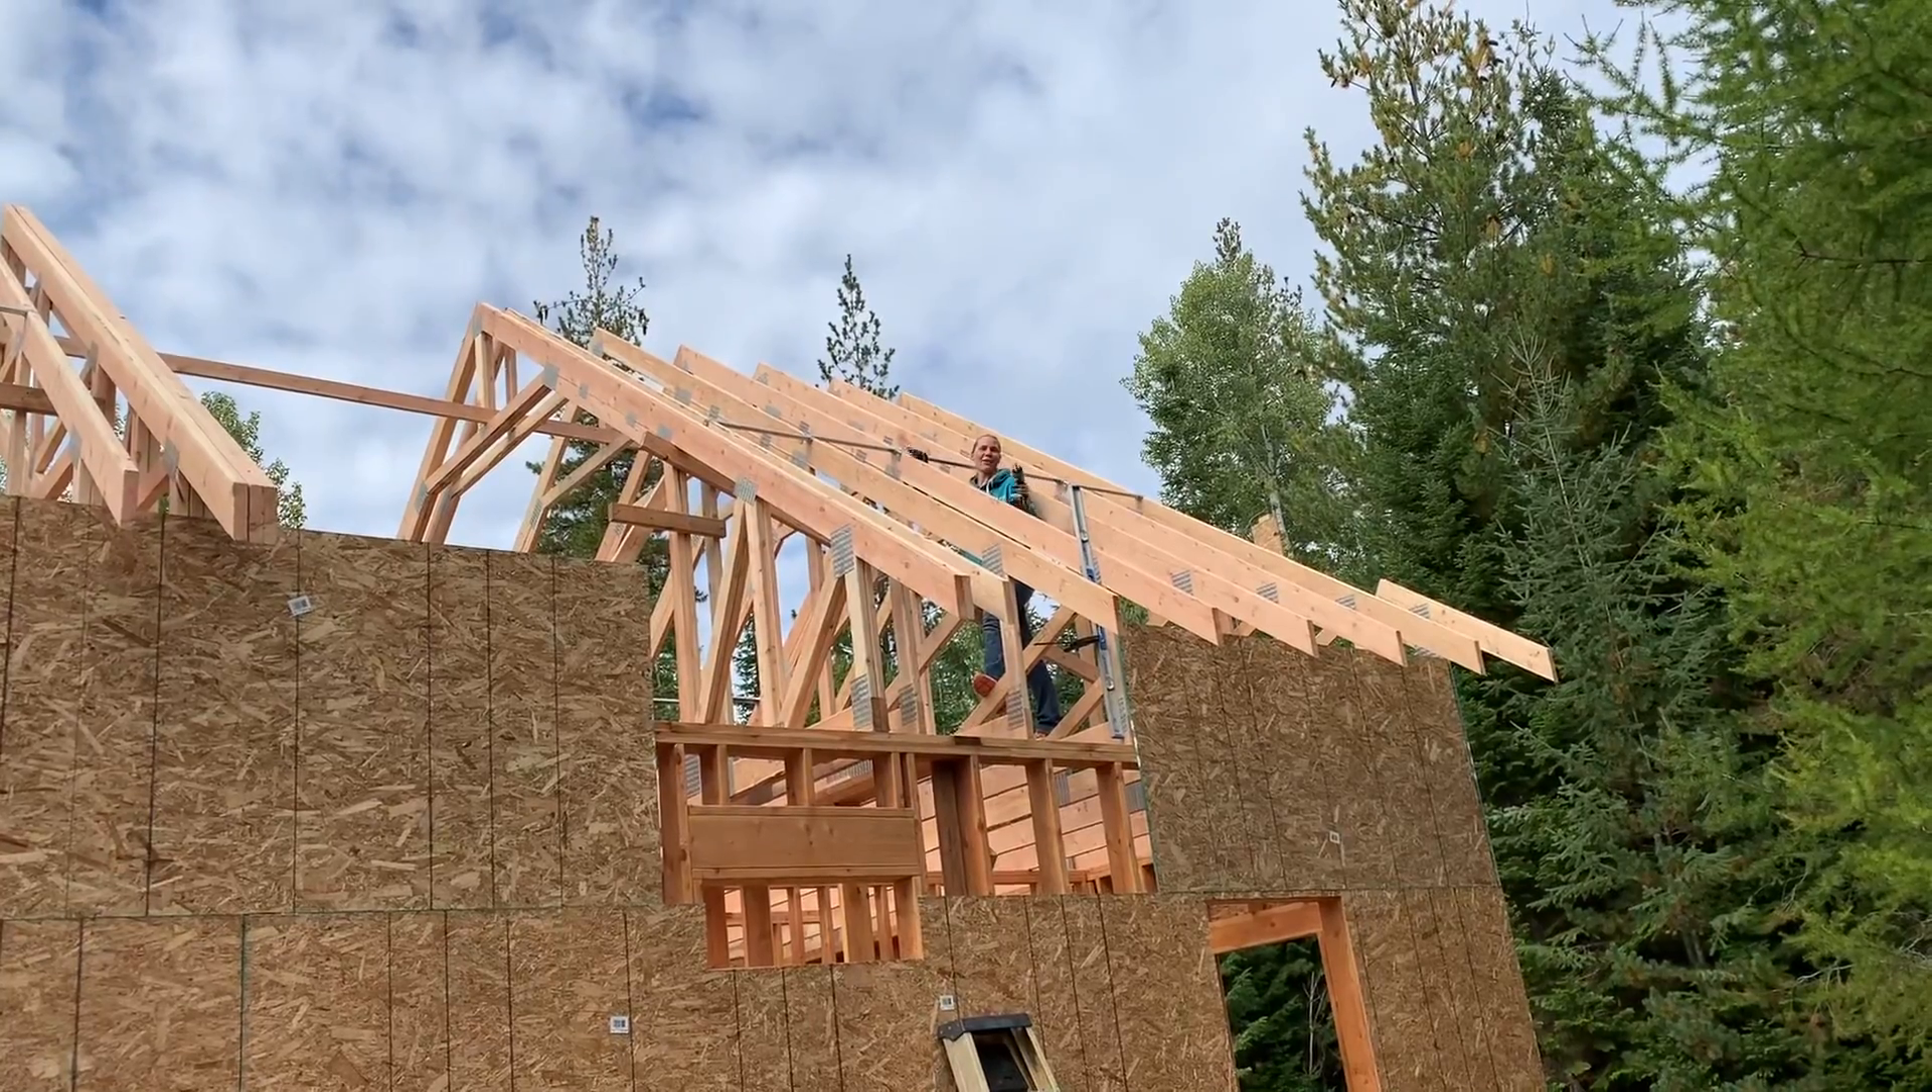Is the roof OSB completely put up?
No.